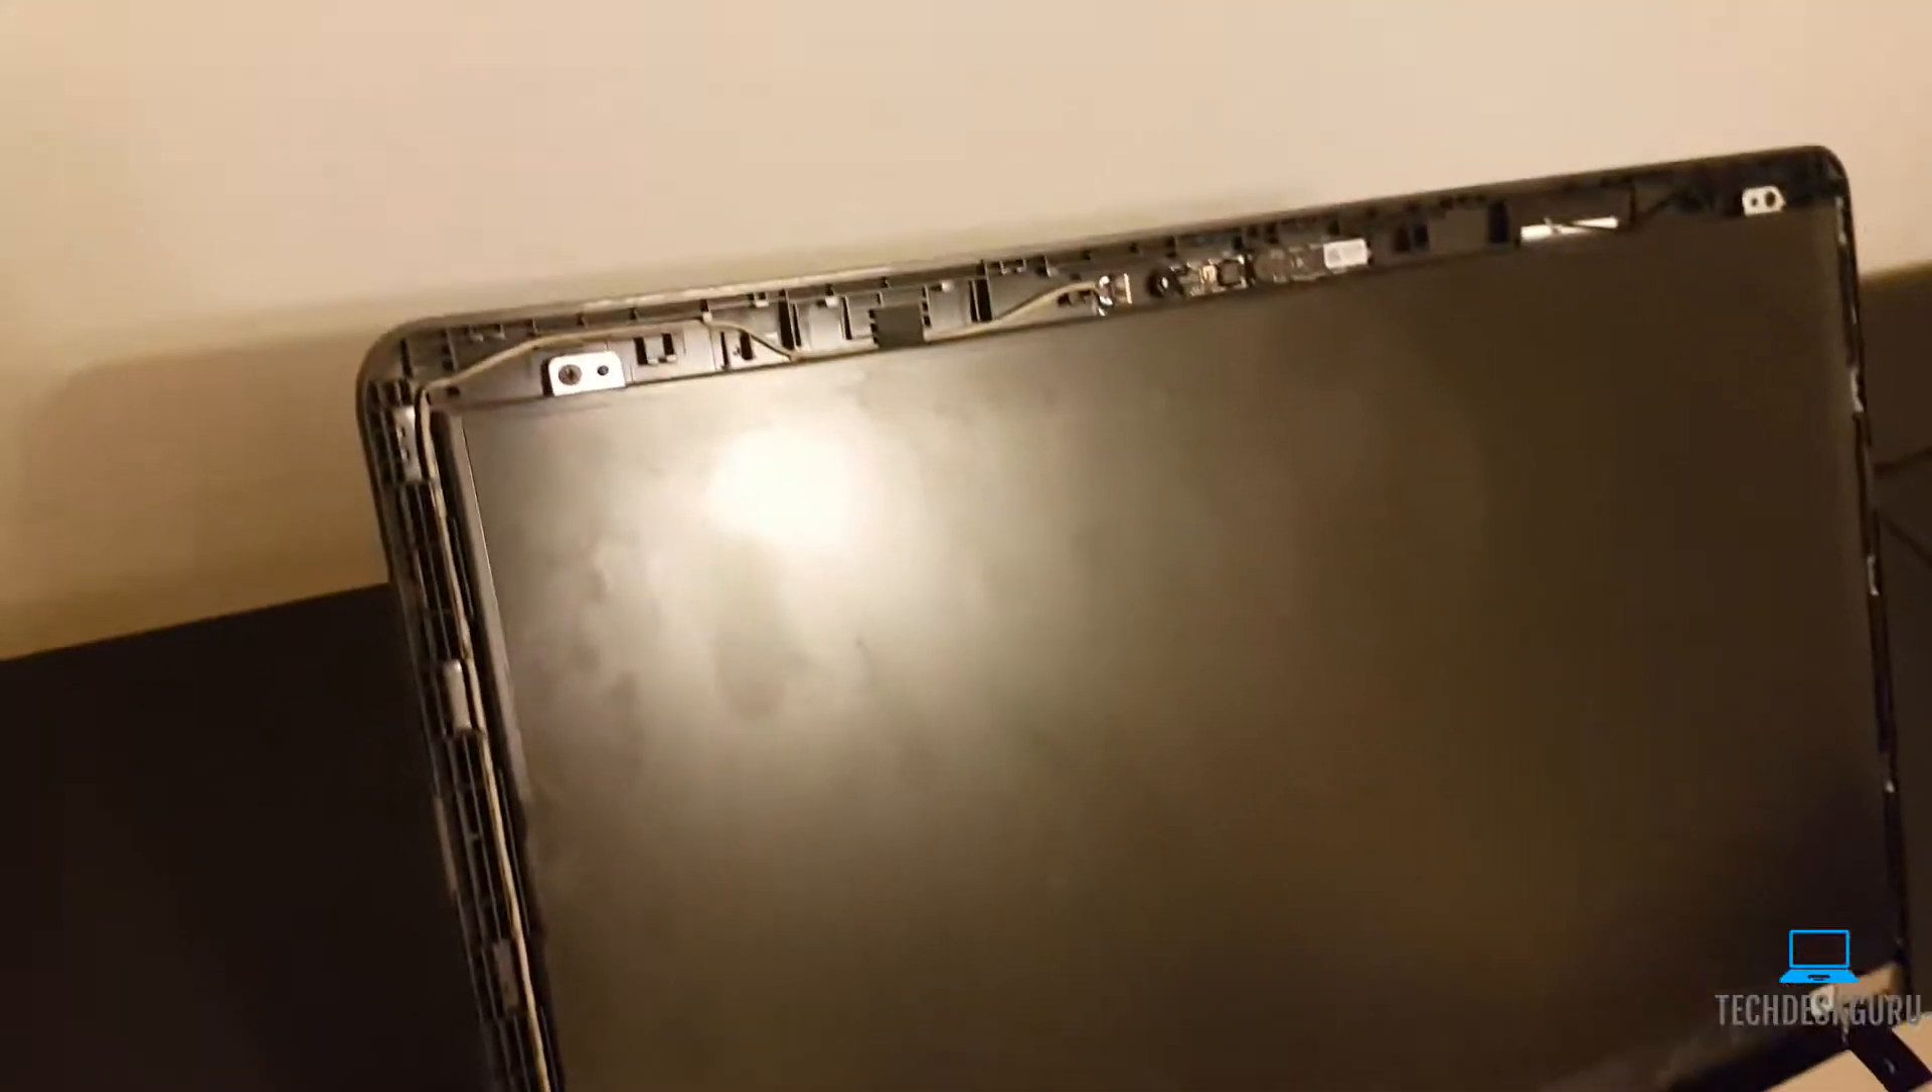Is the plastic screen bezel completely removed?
Yes.